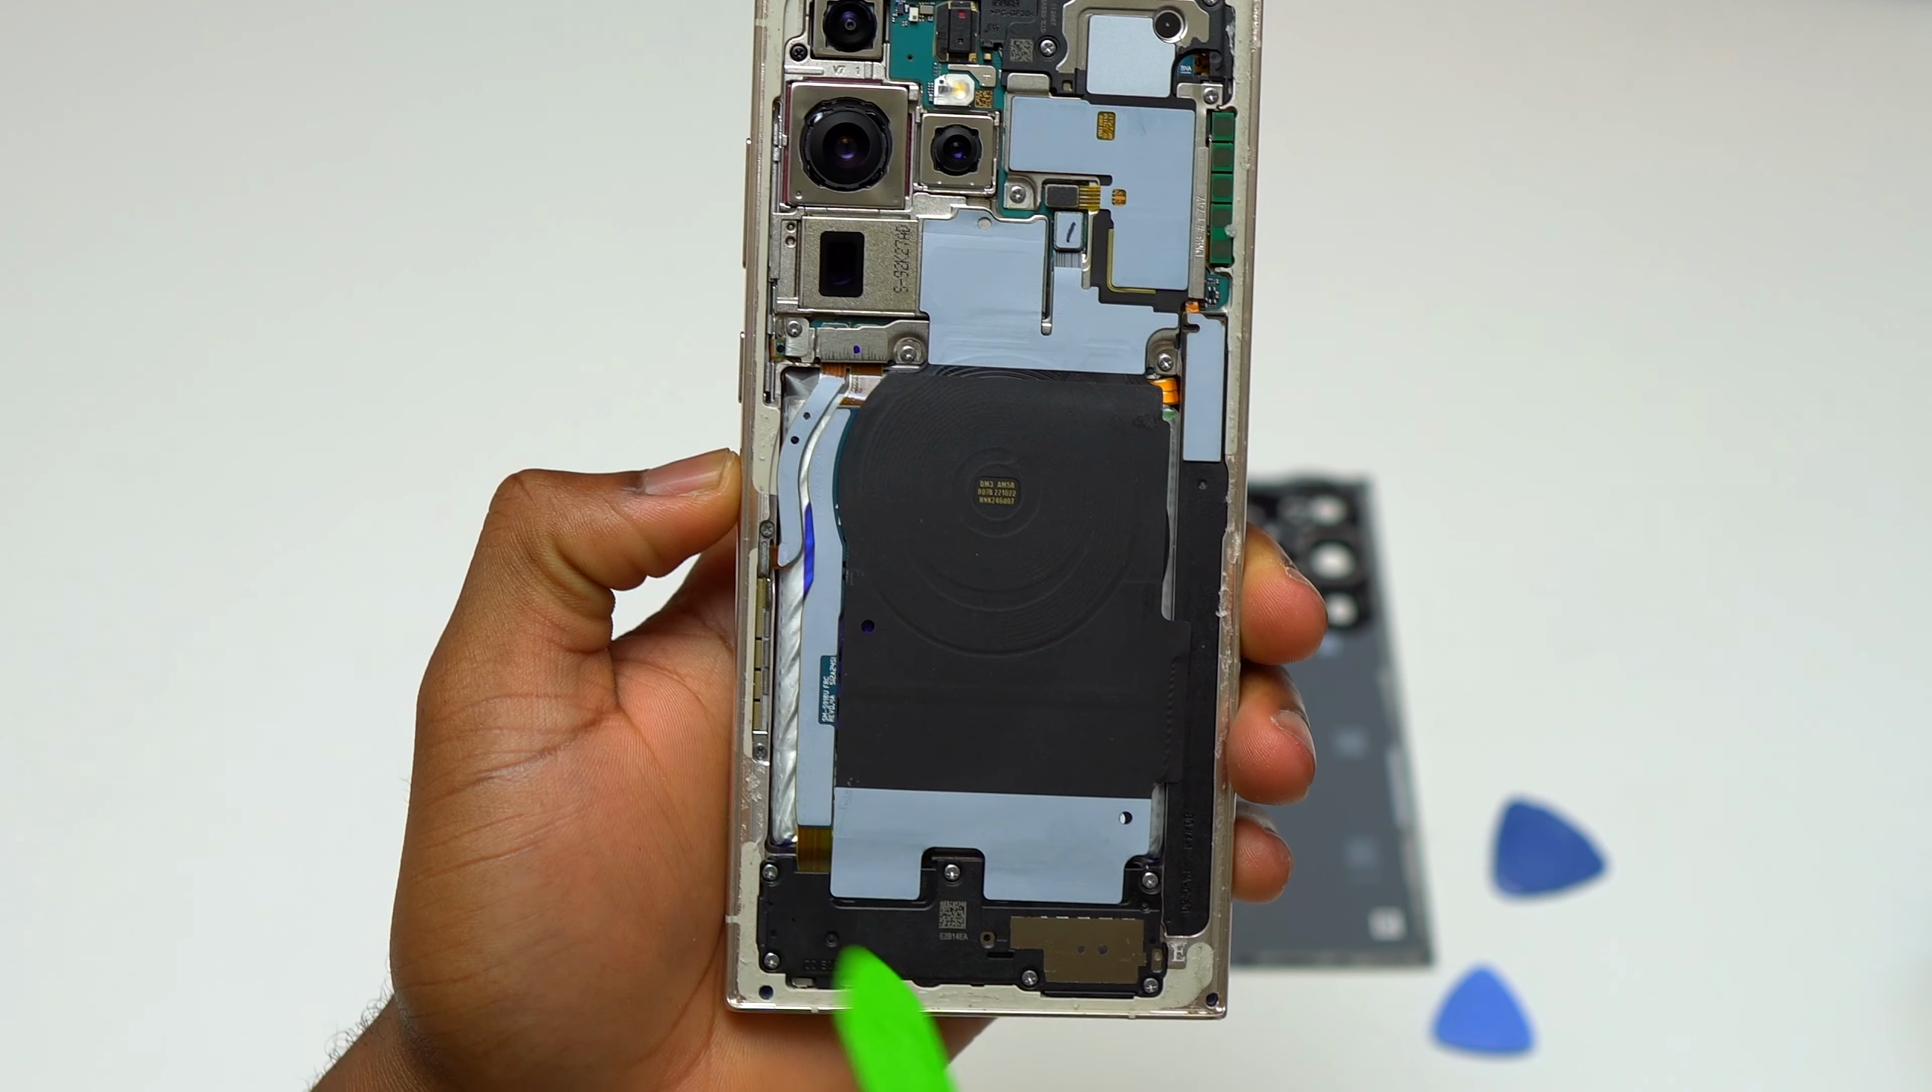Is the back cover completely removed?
Yes.